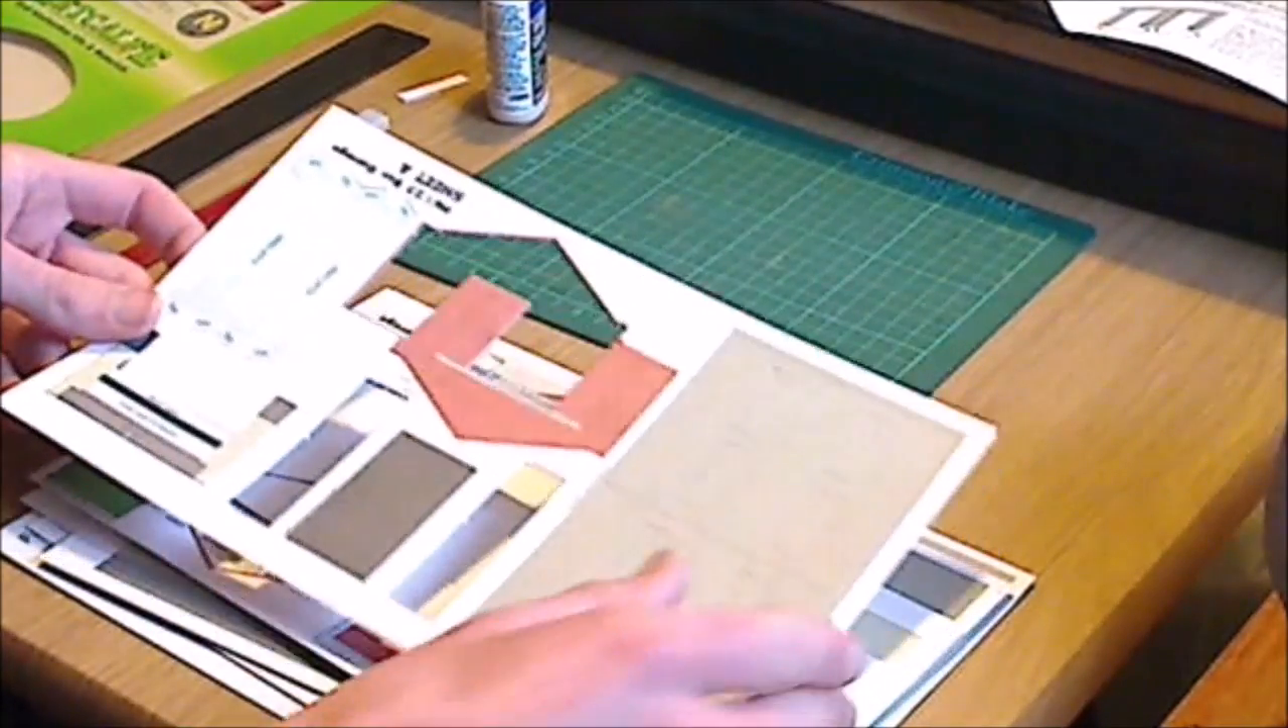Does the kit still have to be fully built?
Yes.